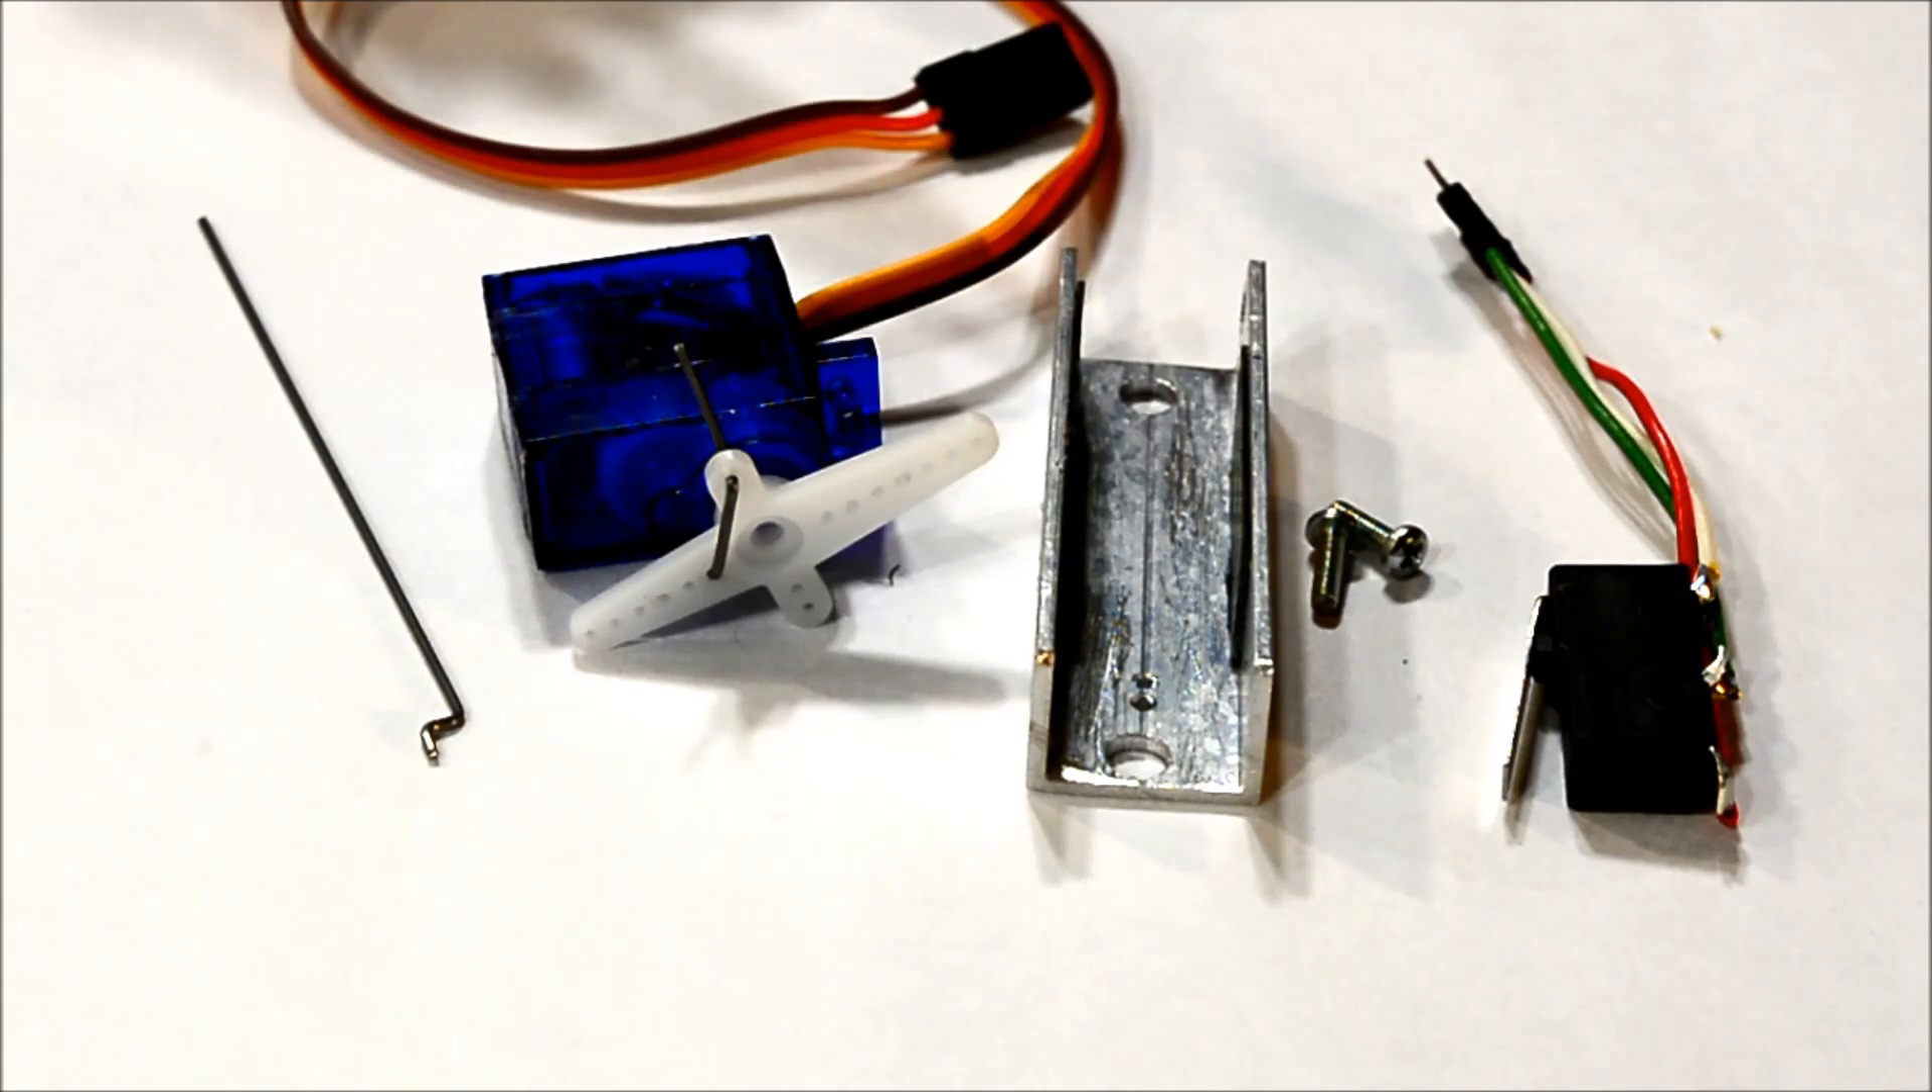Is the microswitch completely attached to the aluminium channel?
No.